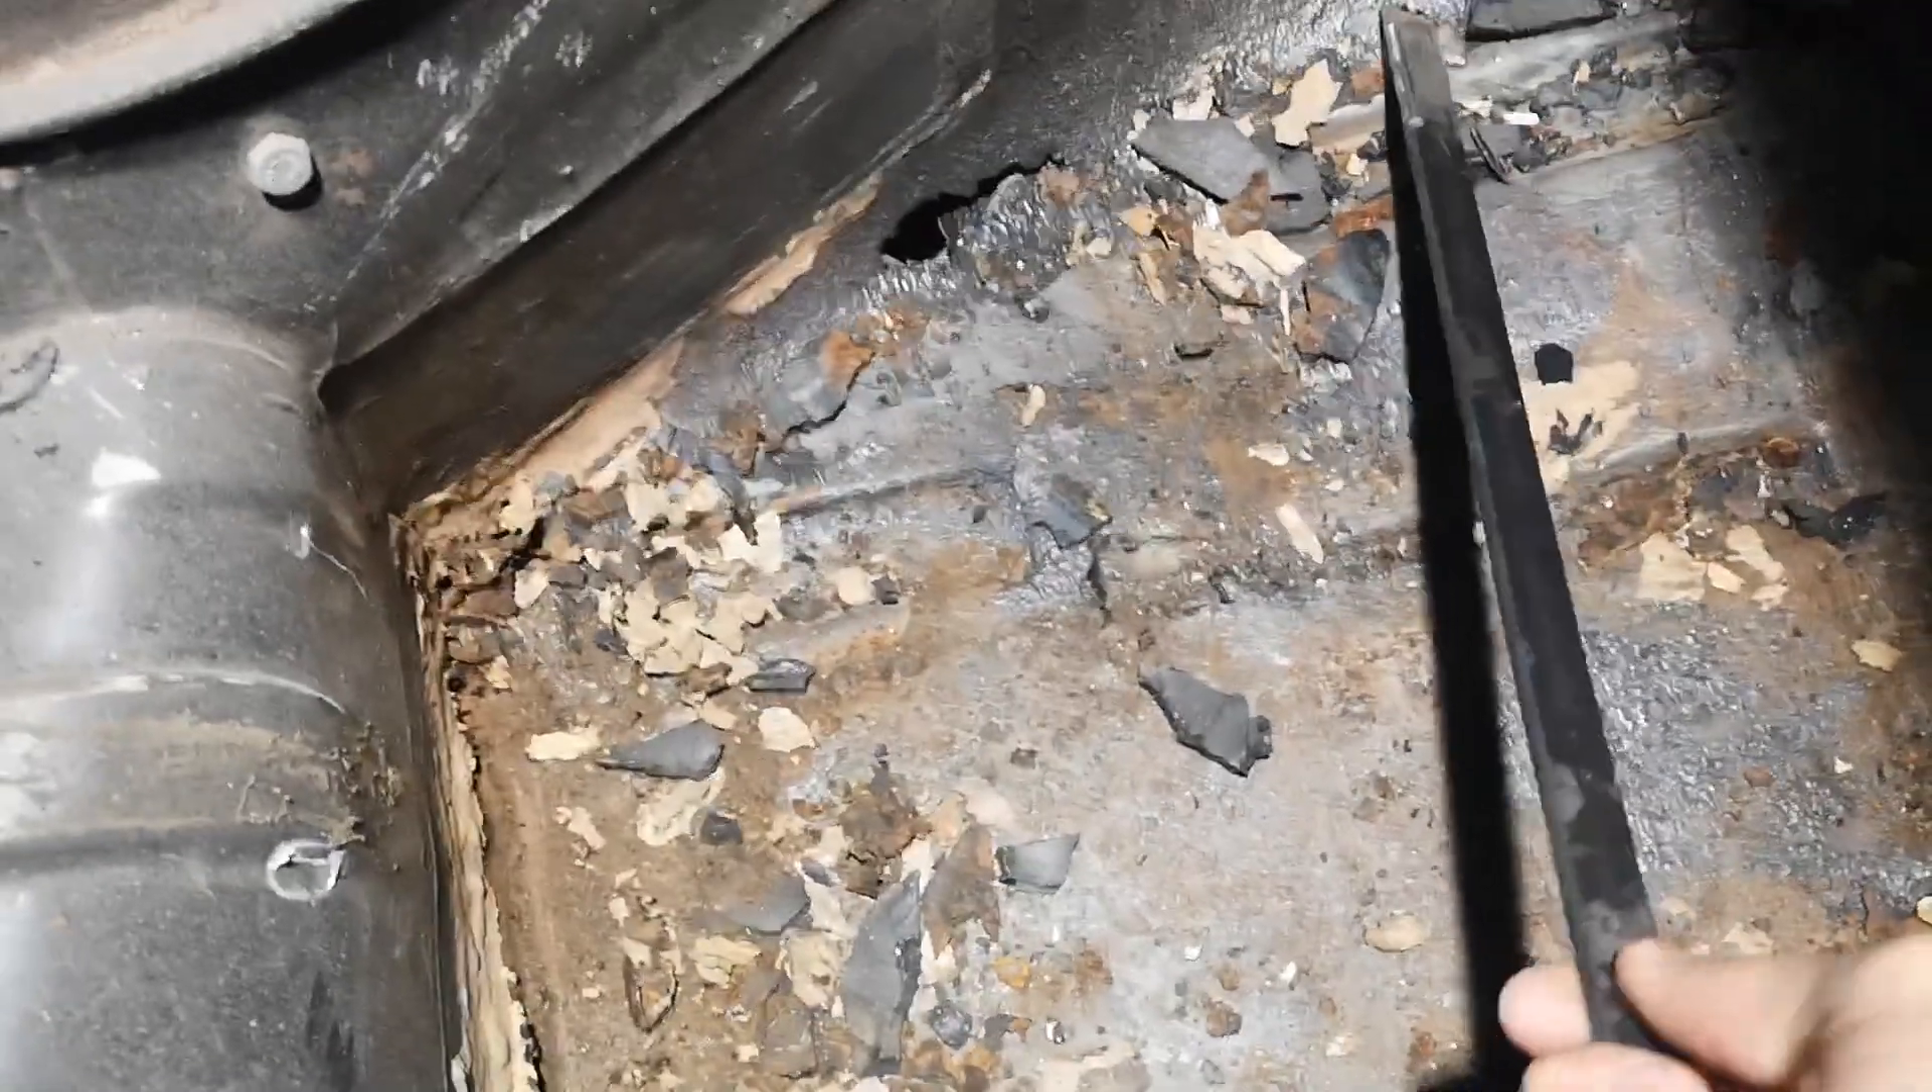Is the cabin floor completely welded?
No.